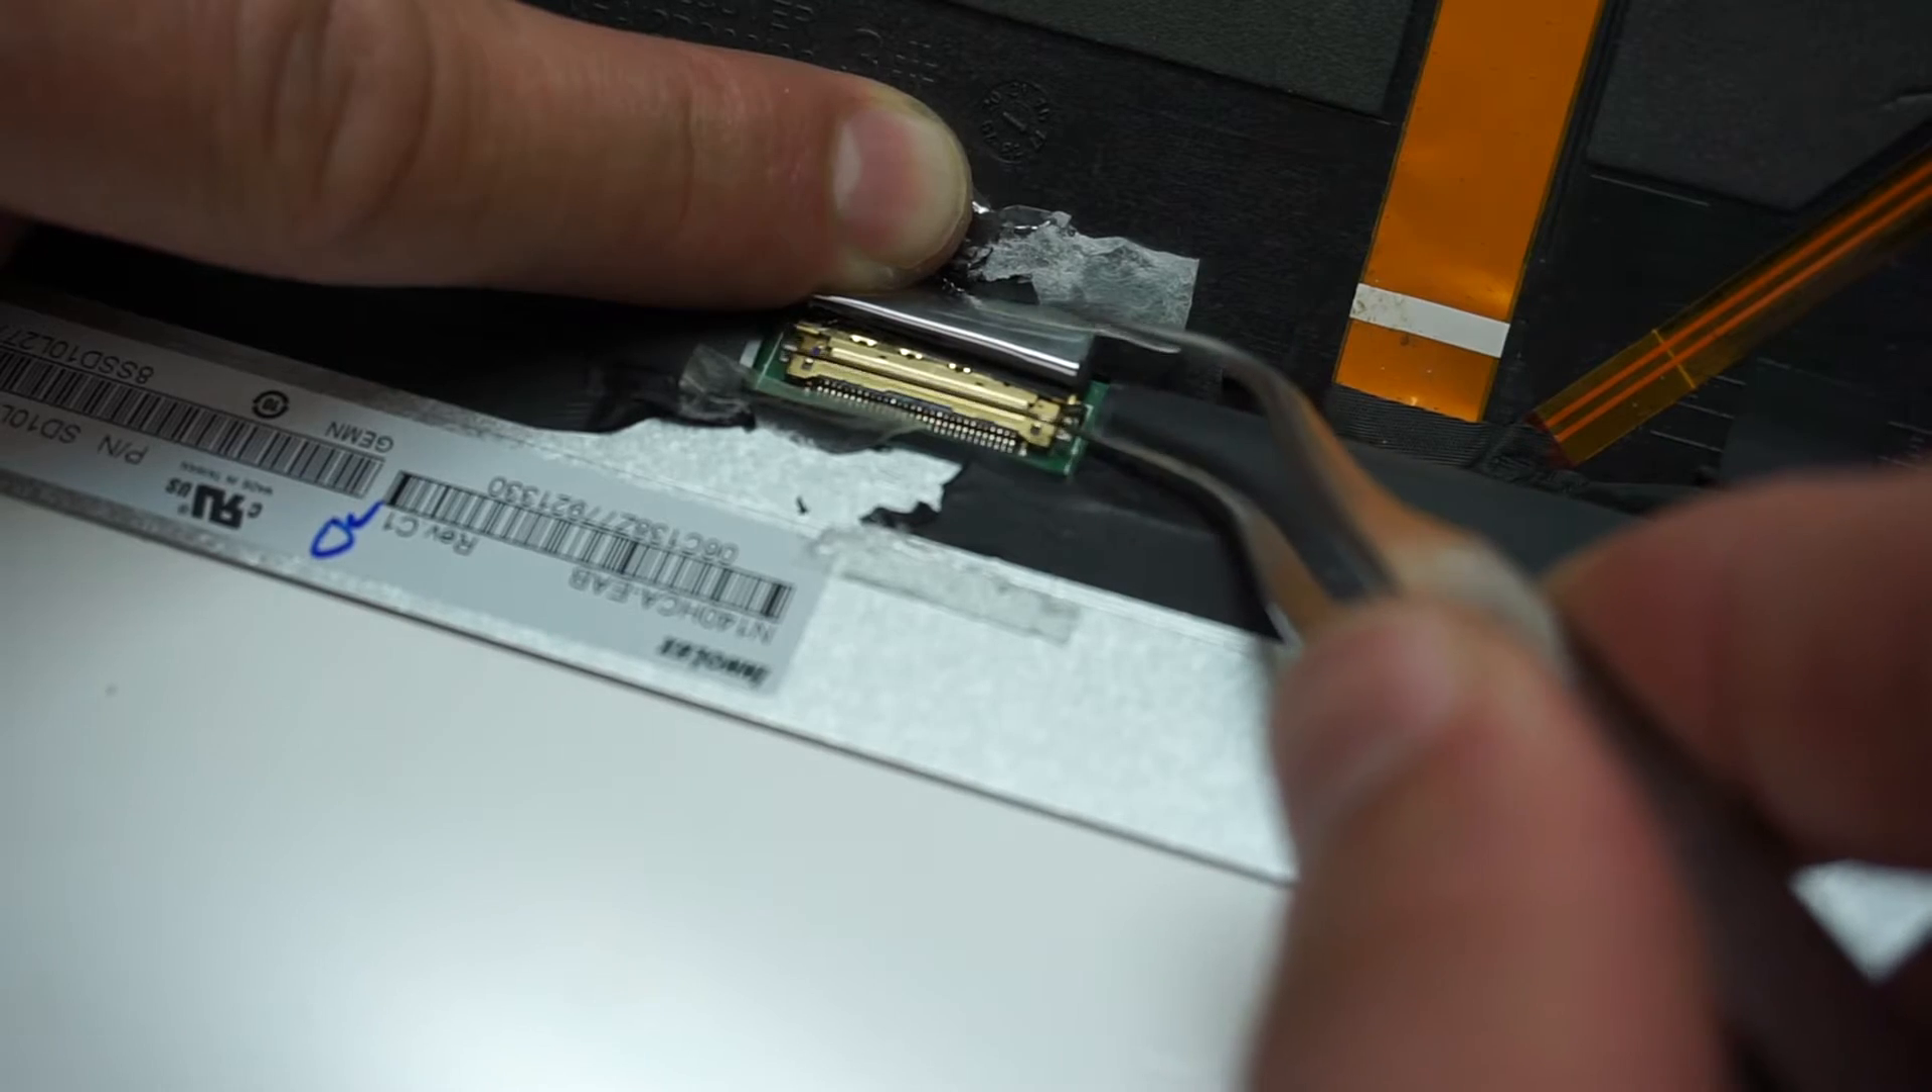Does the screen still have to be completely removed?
Yes.